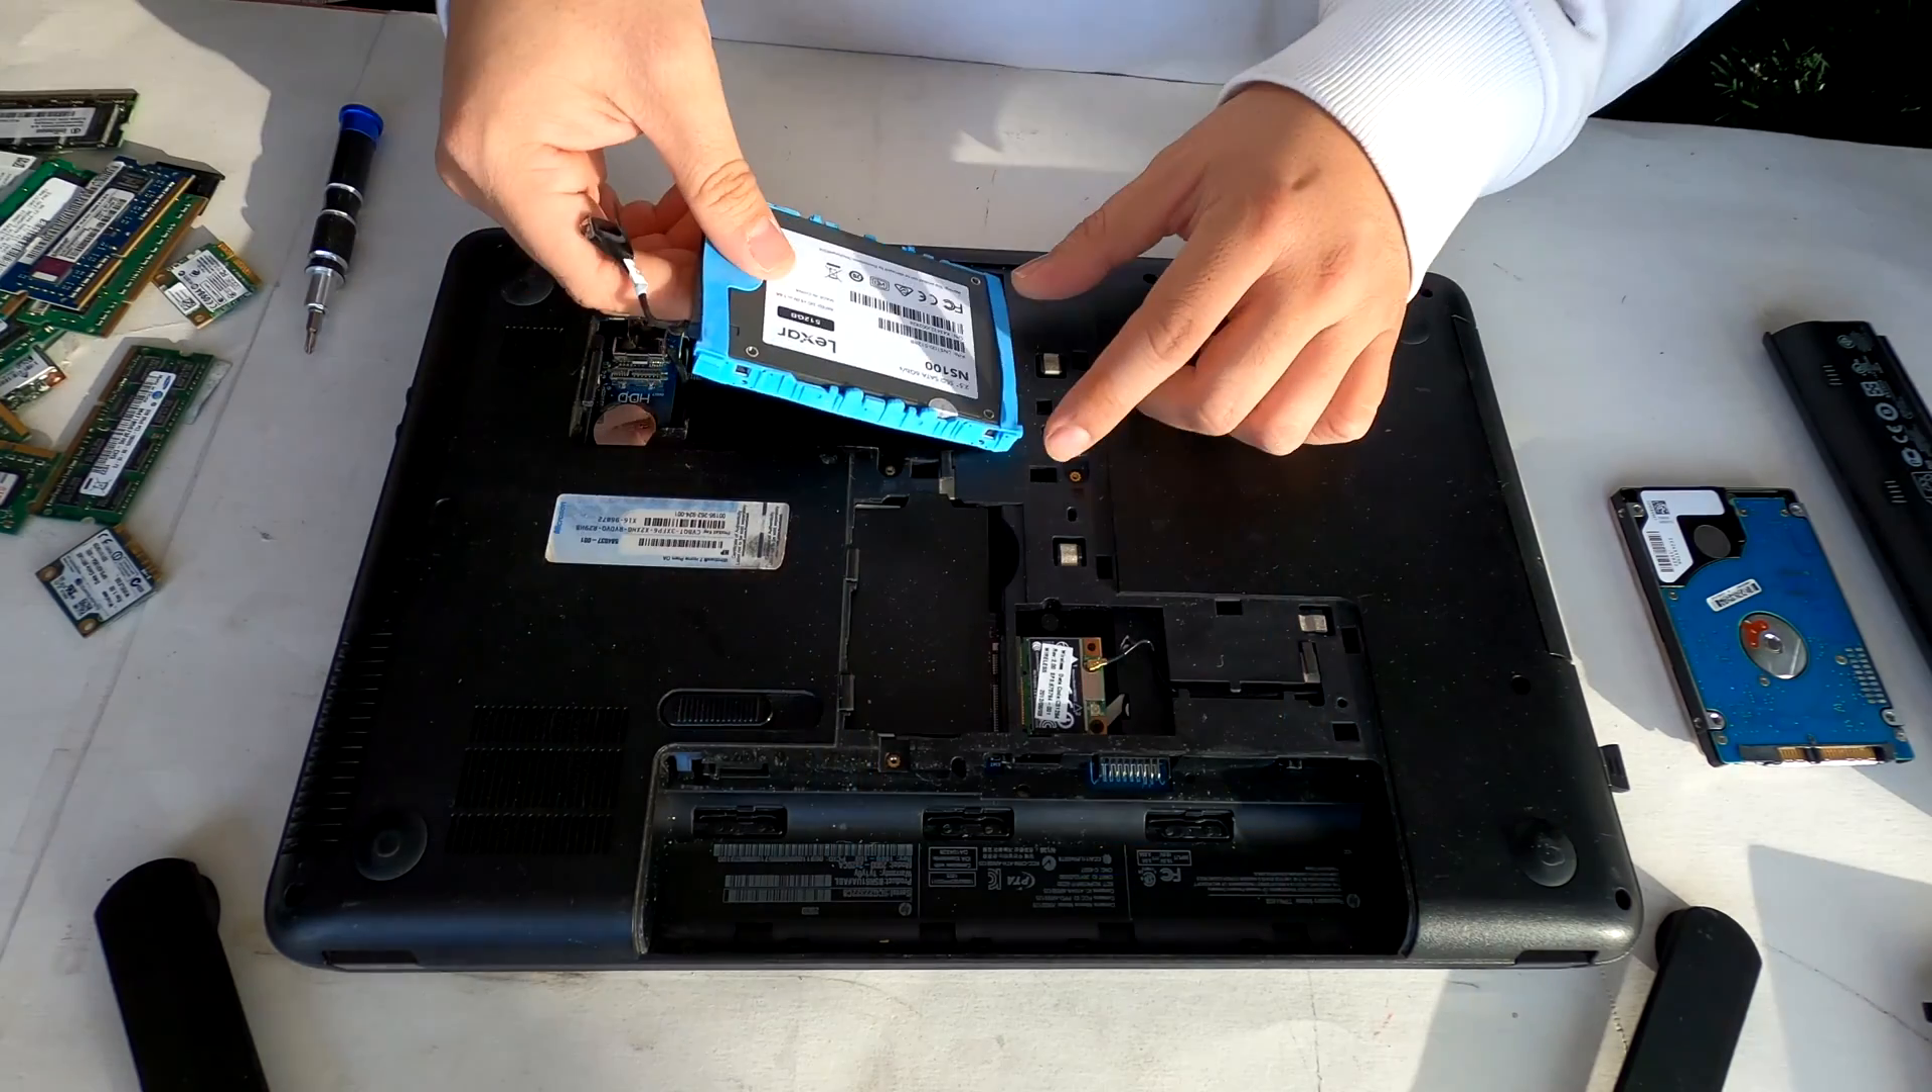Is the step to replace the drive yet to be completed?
Yes.